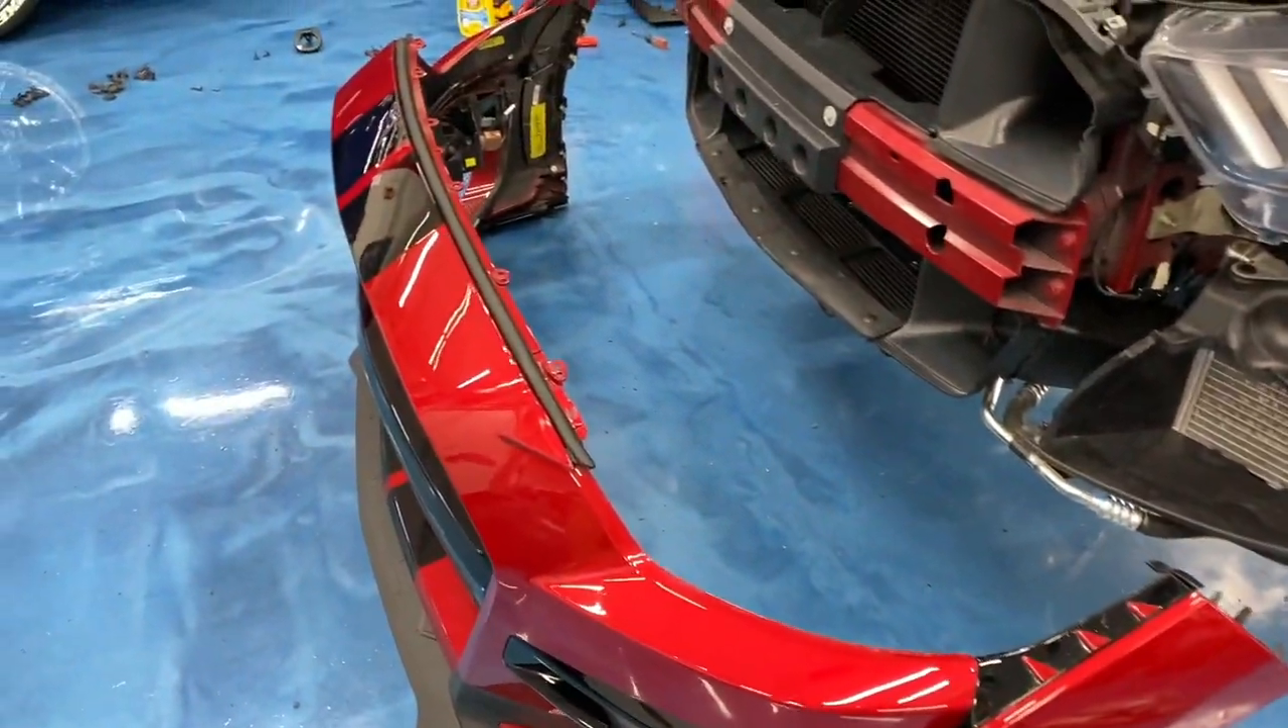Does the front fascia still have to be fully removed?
No.